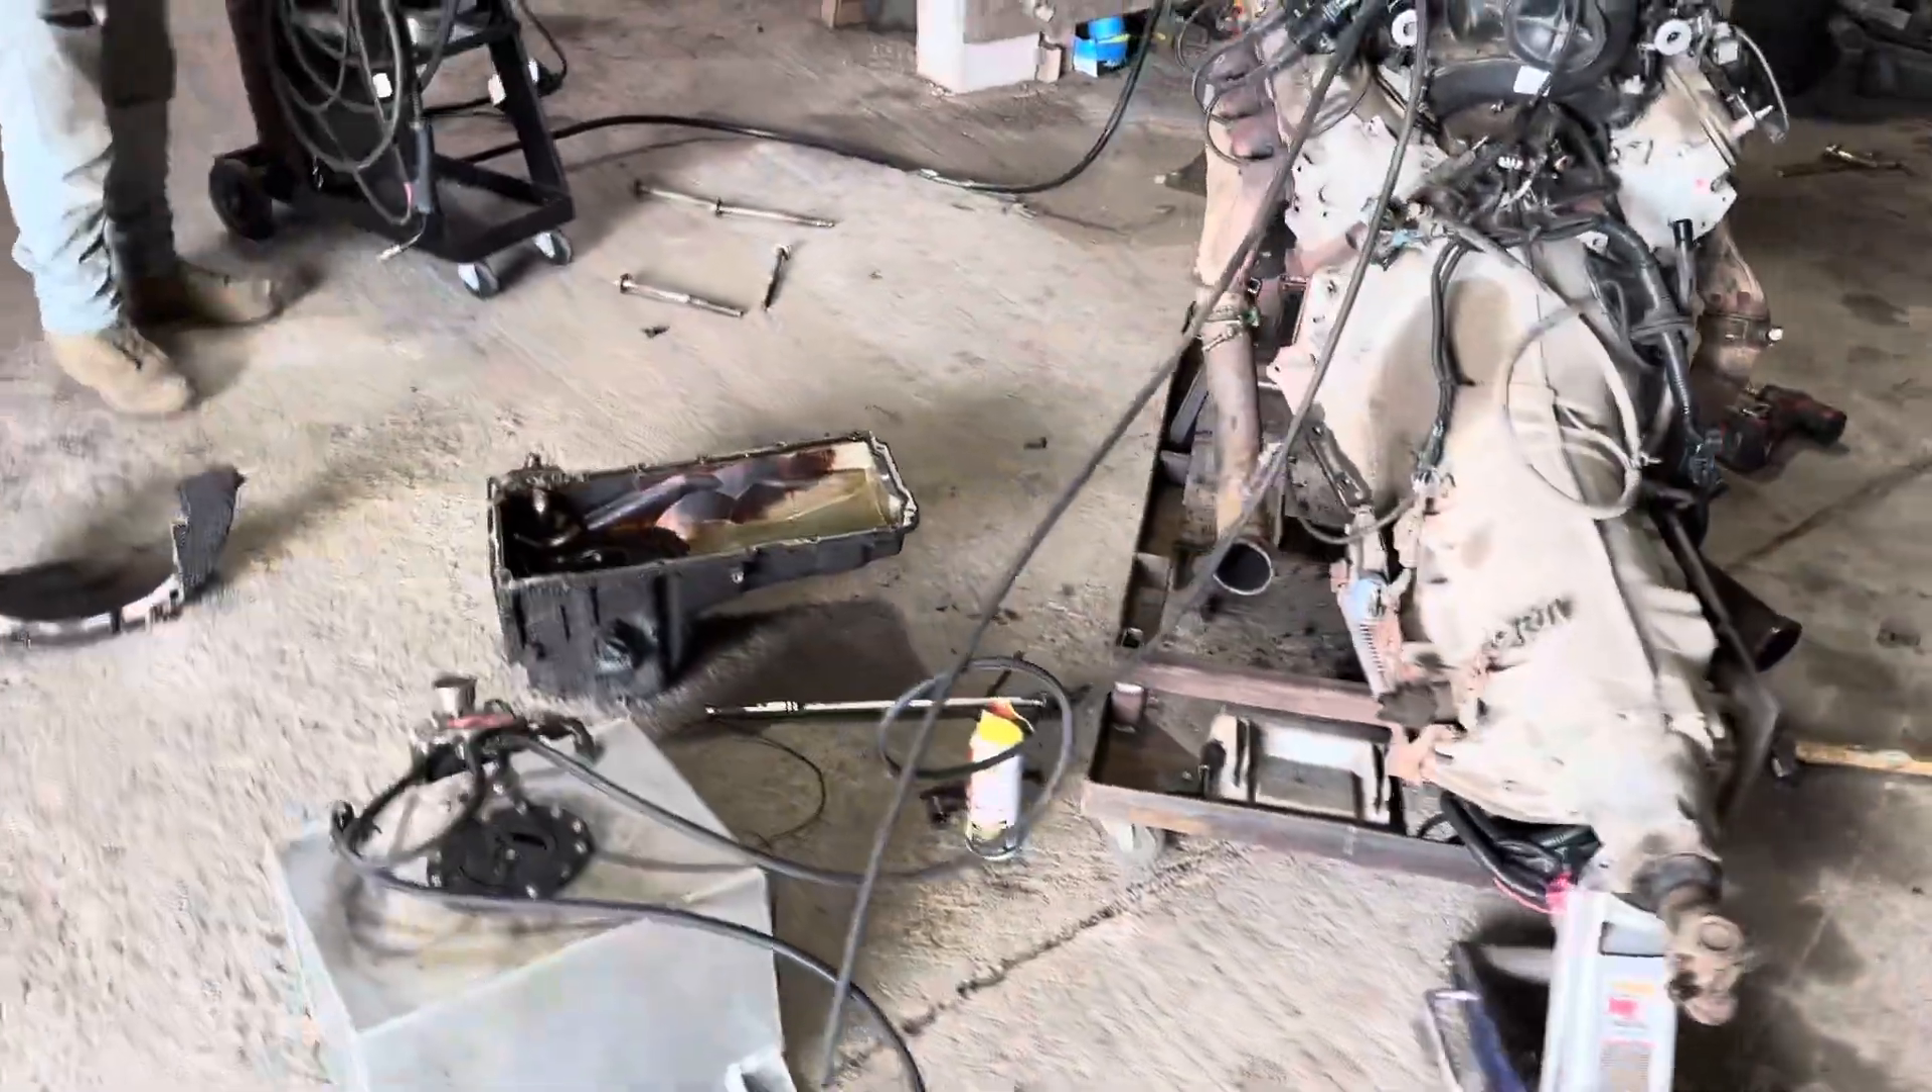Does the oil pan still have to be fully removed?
No.